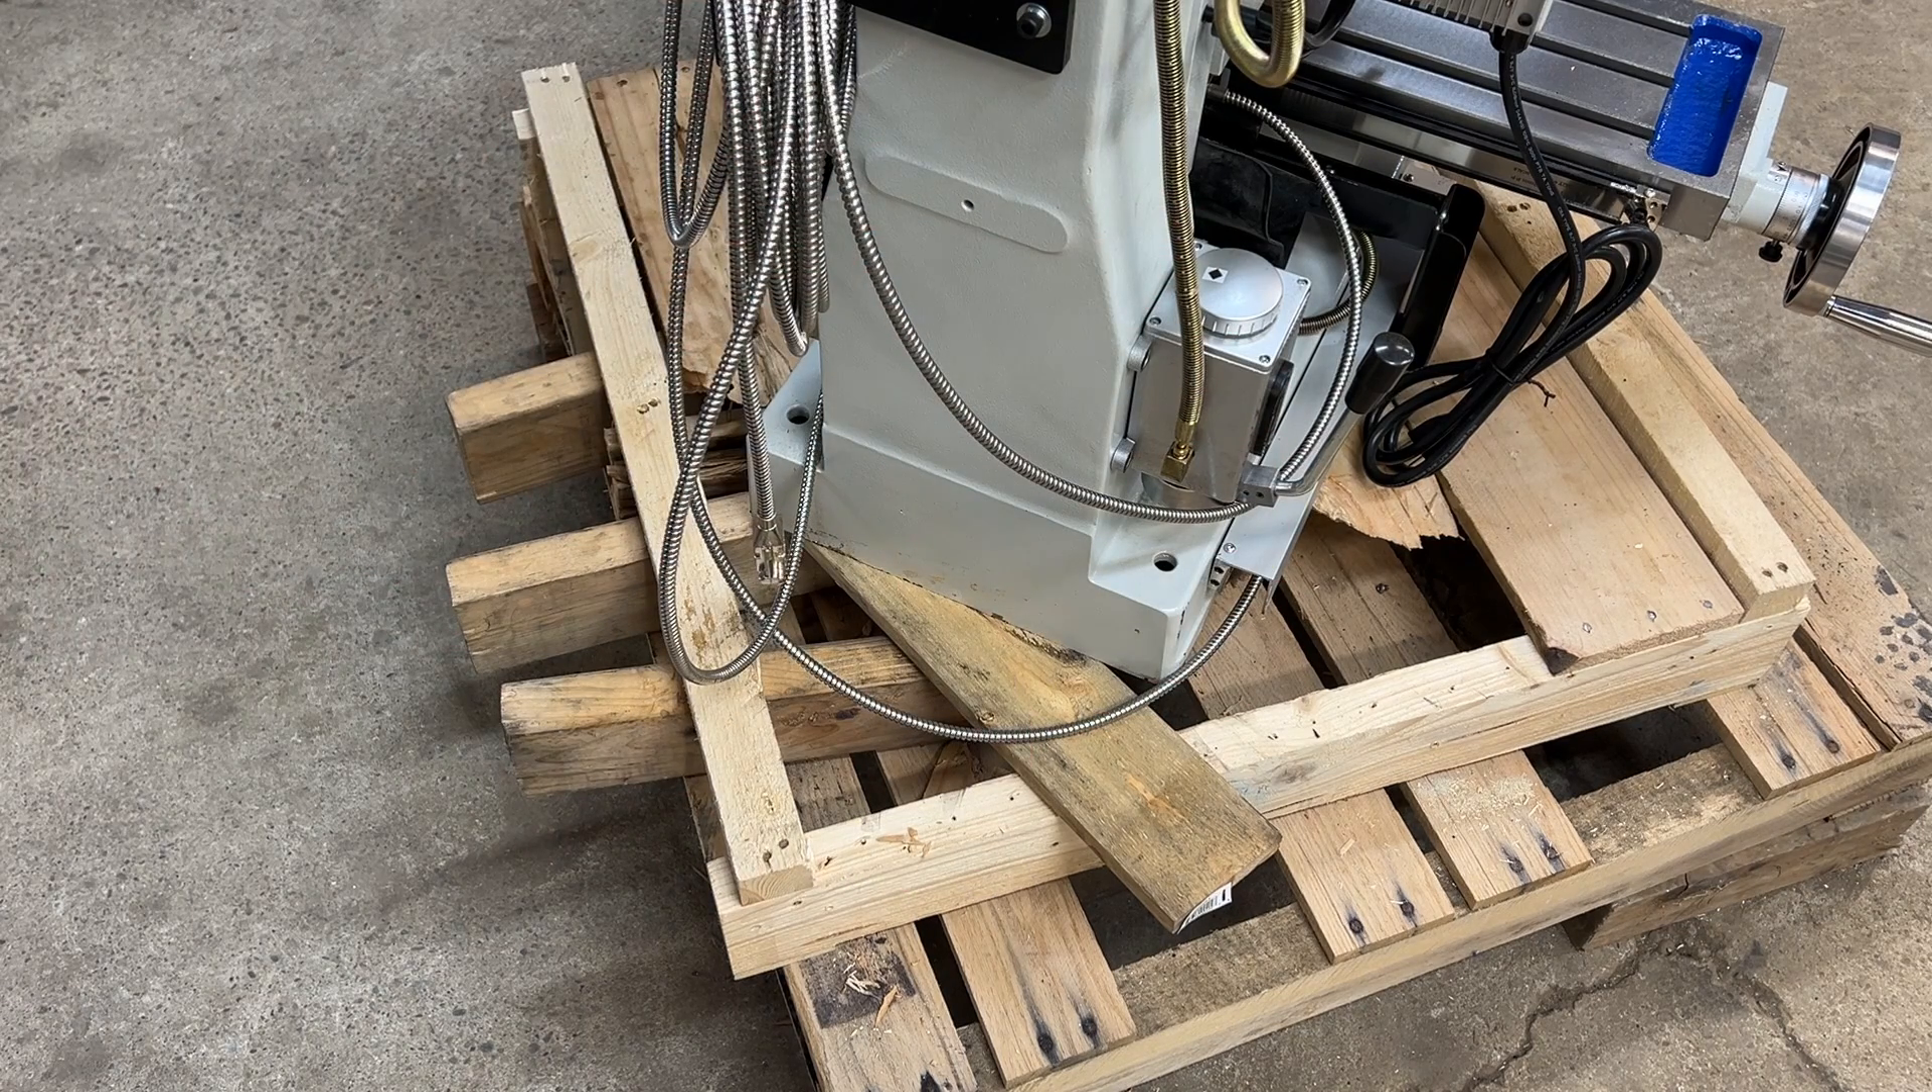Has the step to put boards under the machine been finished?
Yes.